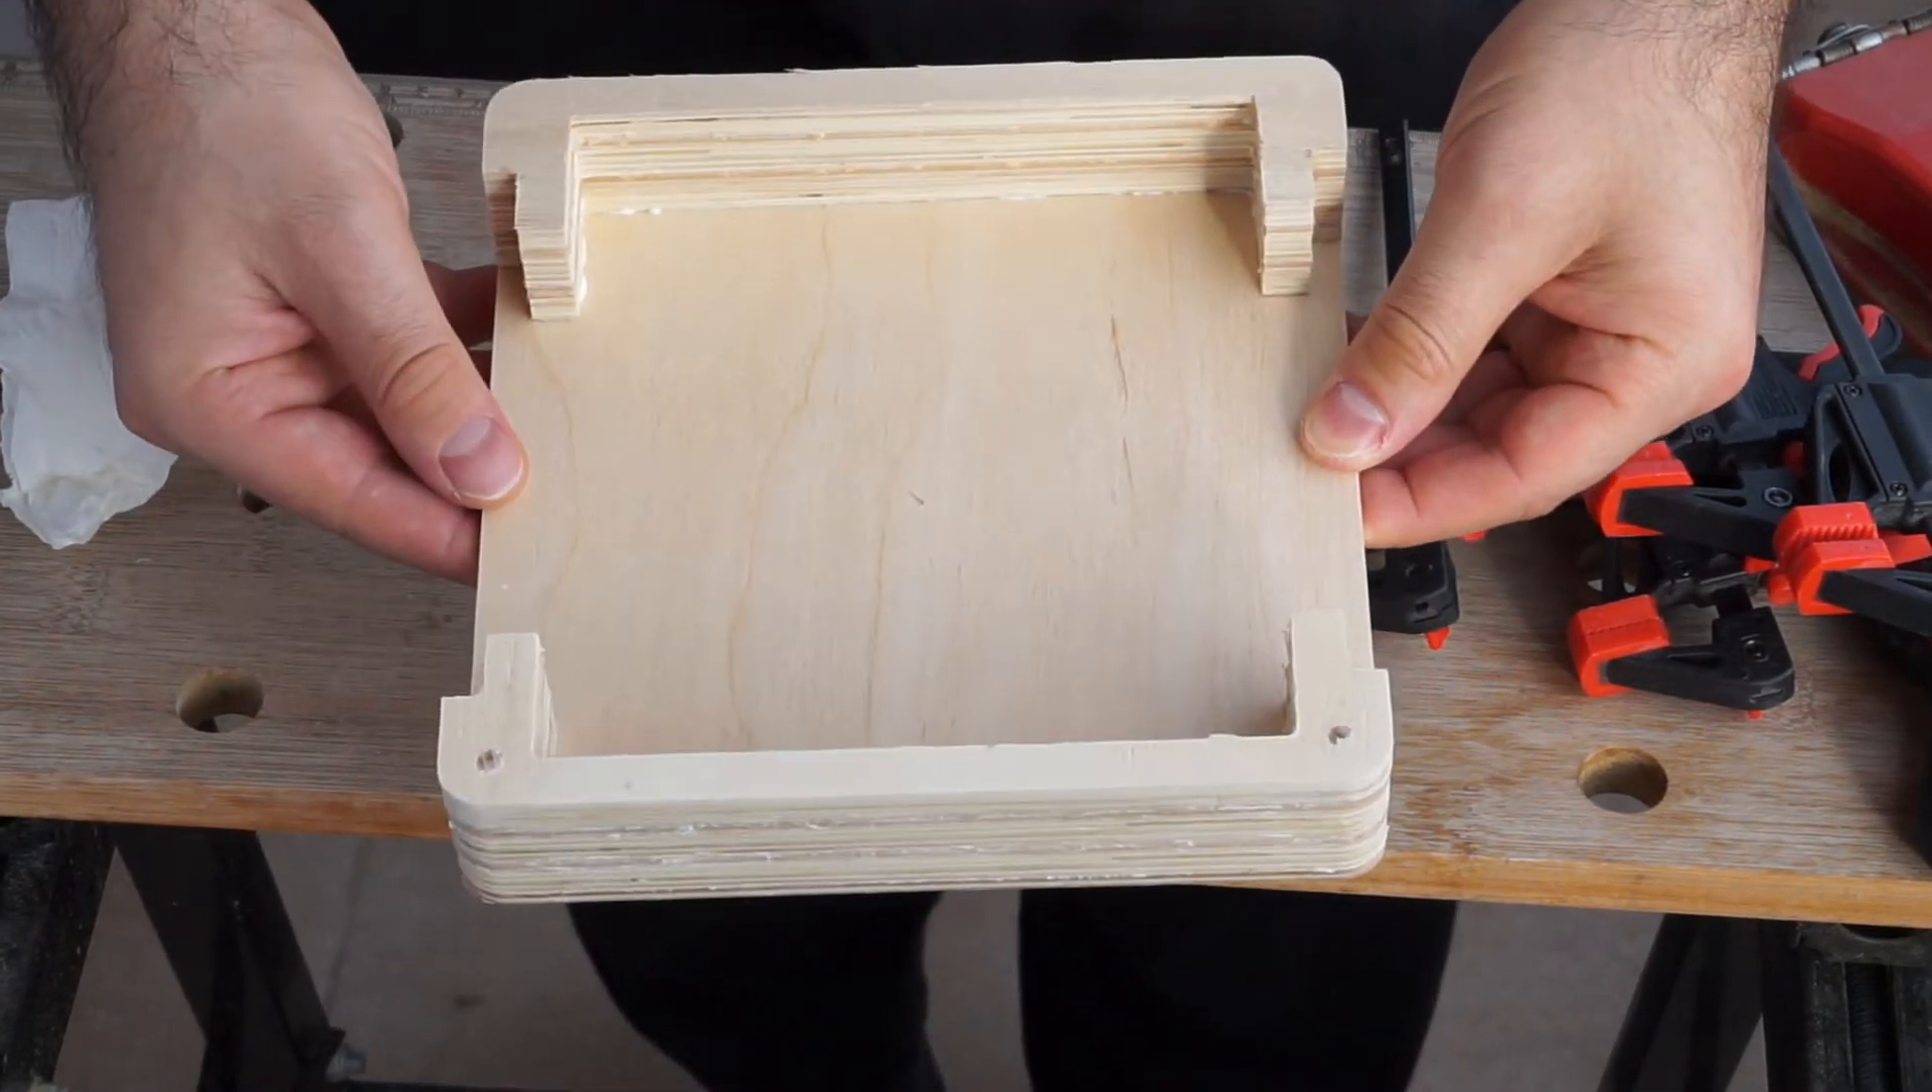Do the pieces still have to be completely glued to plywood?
No.